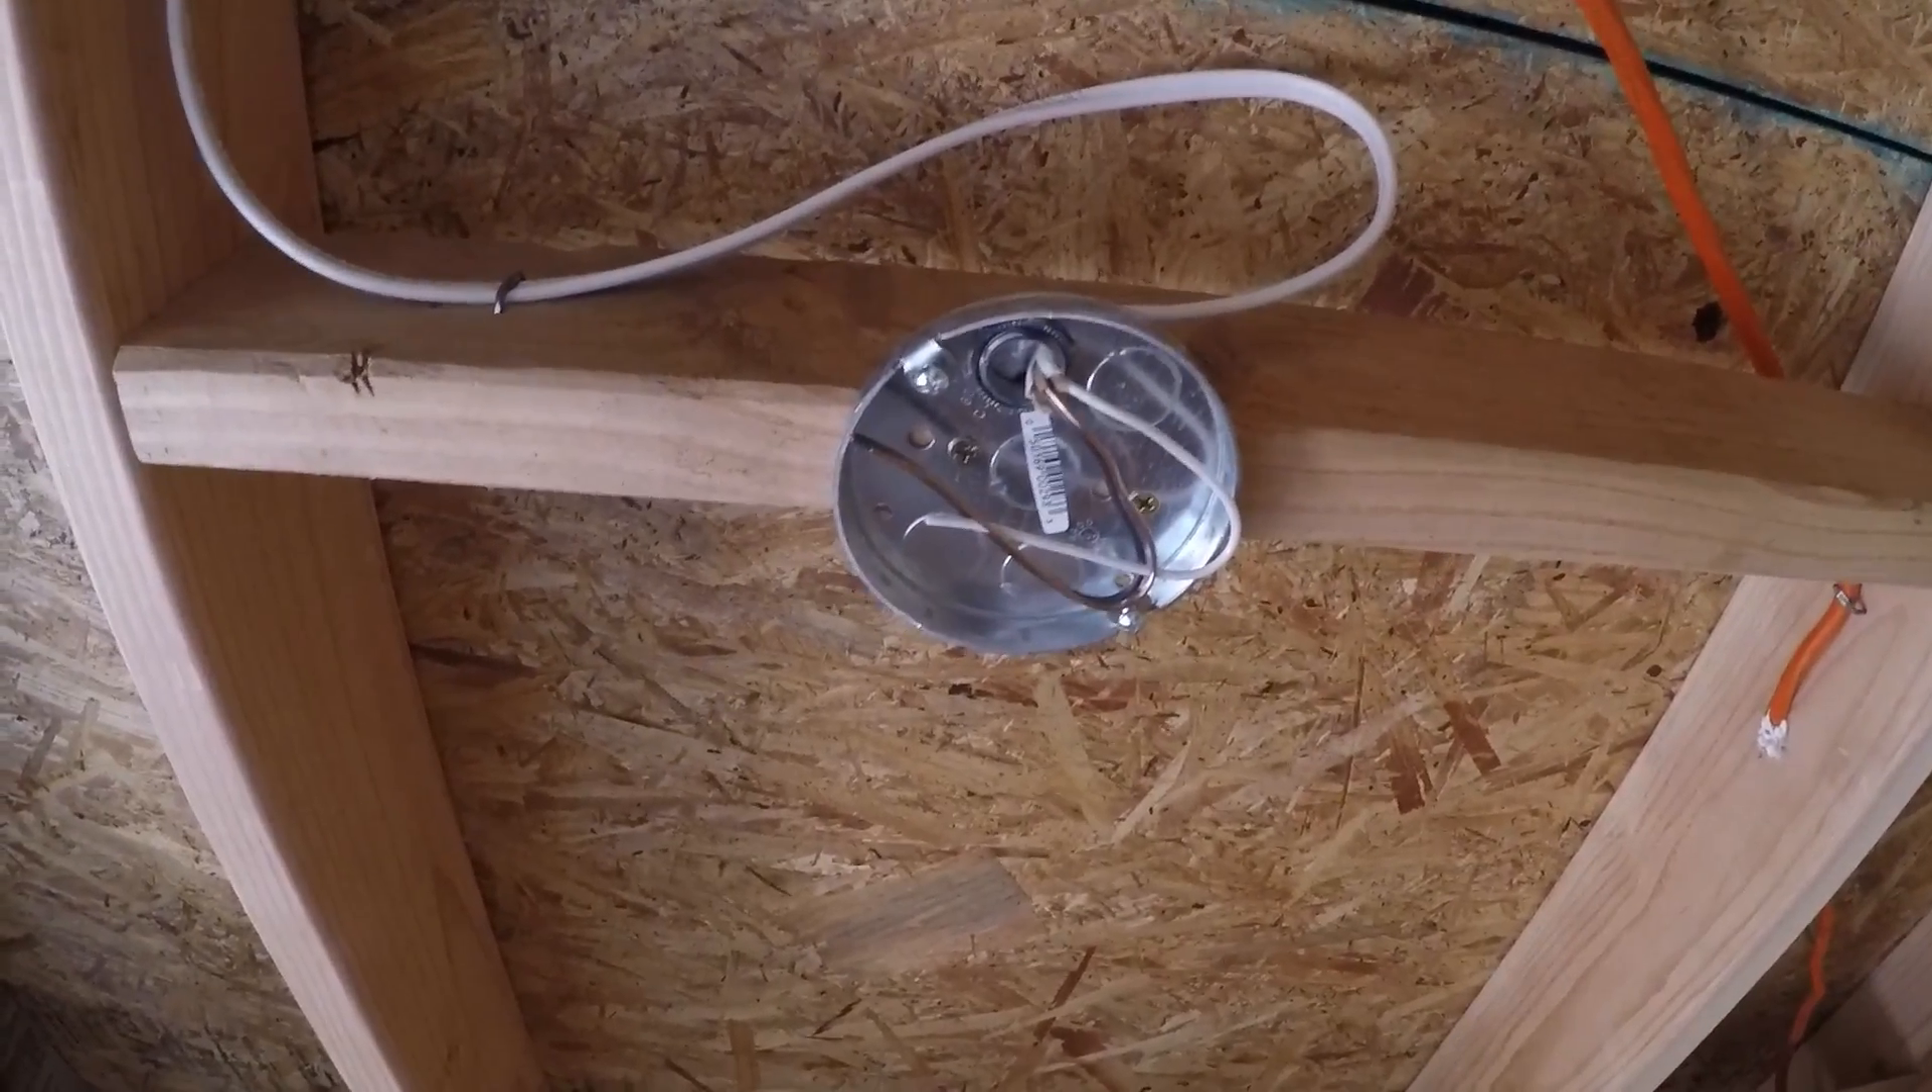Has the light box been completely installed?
Yes.